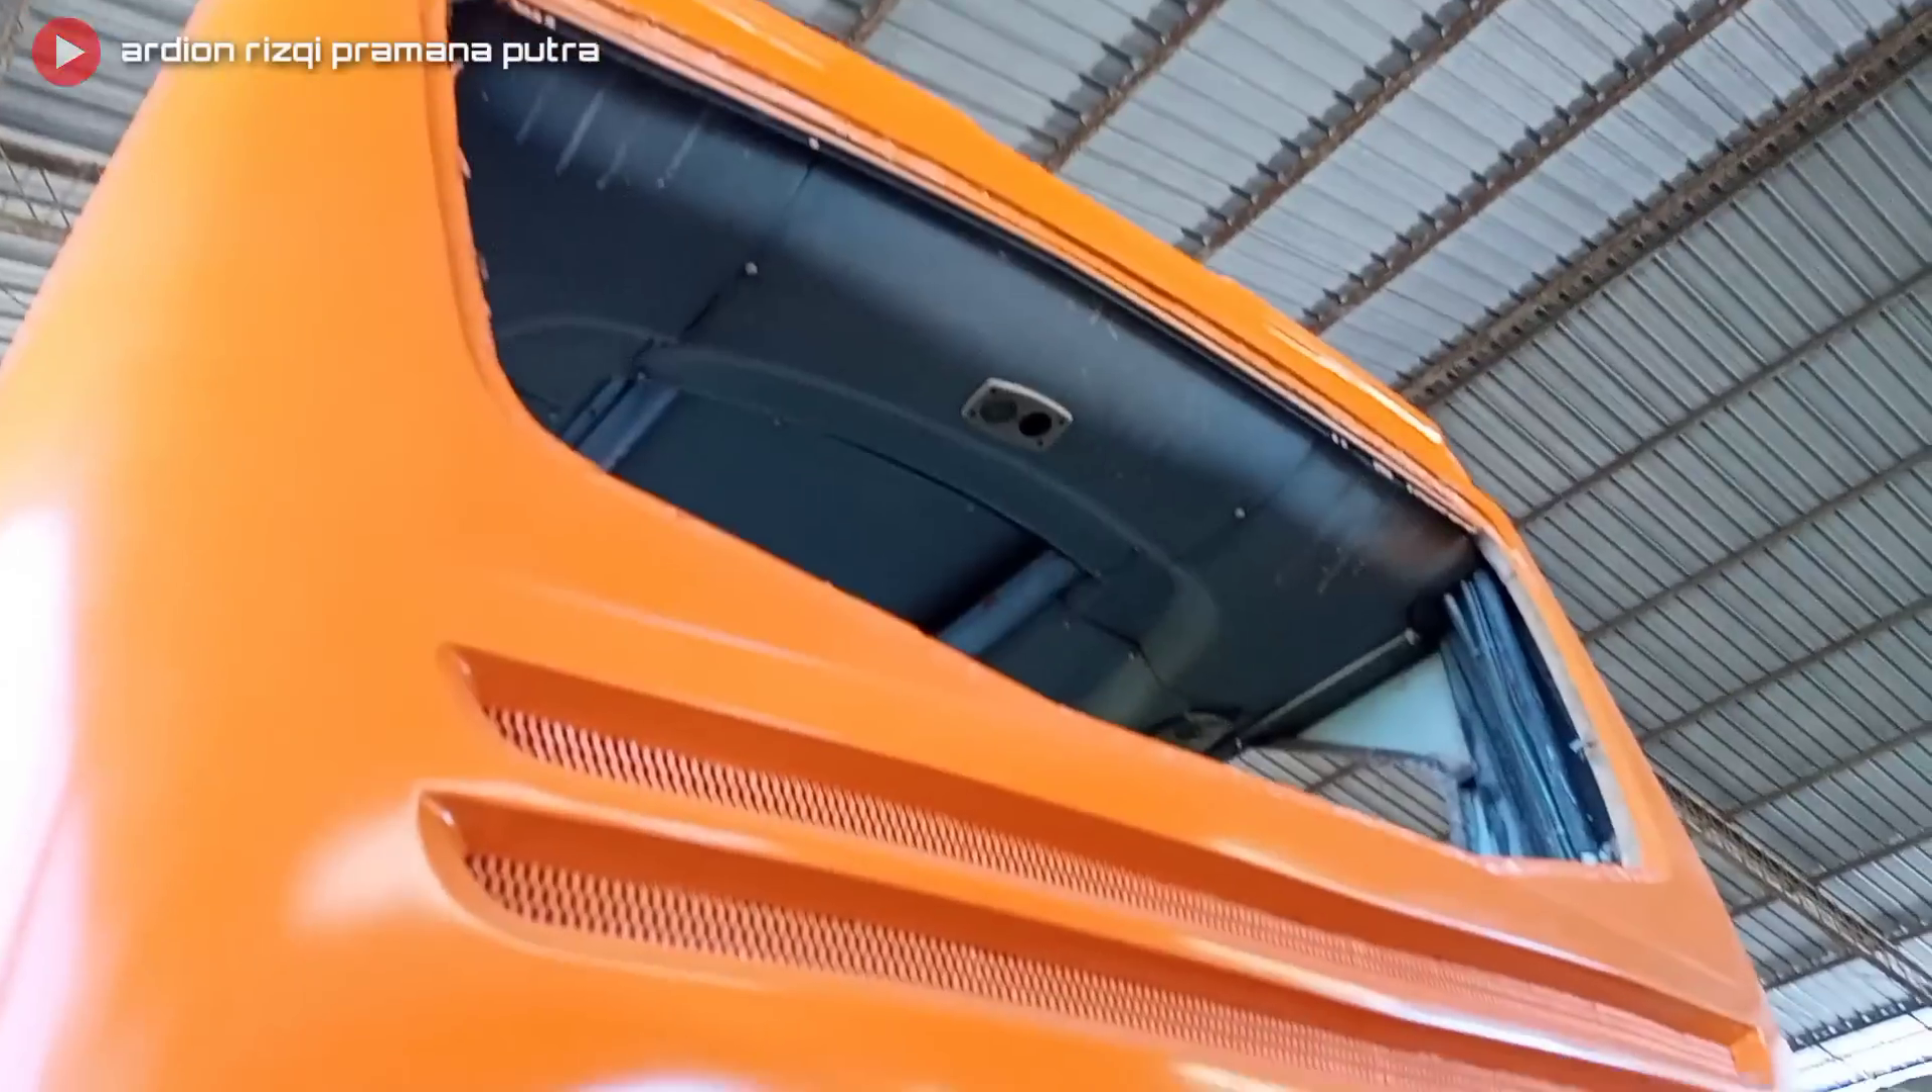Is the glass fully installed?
No.